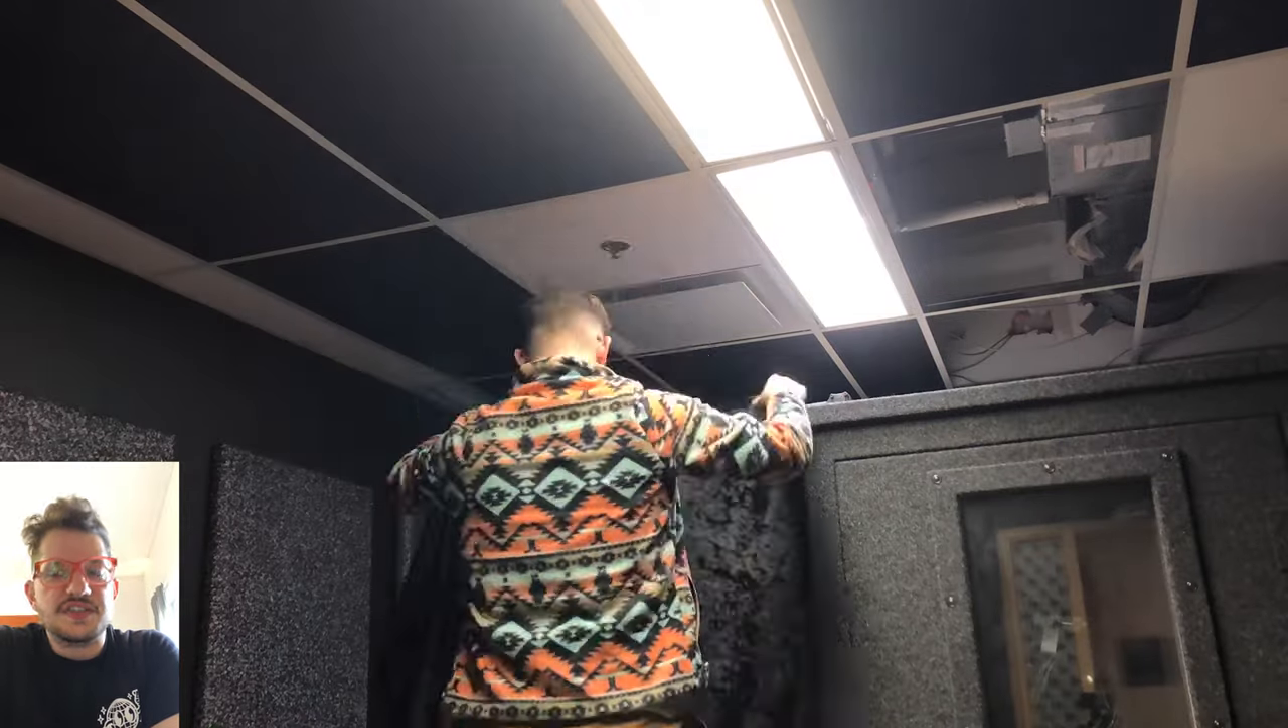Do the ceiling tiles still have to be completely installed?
Yes.